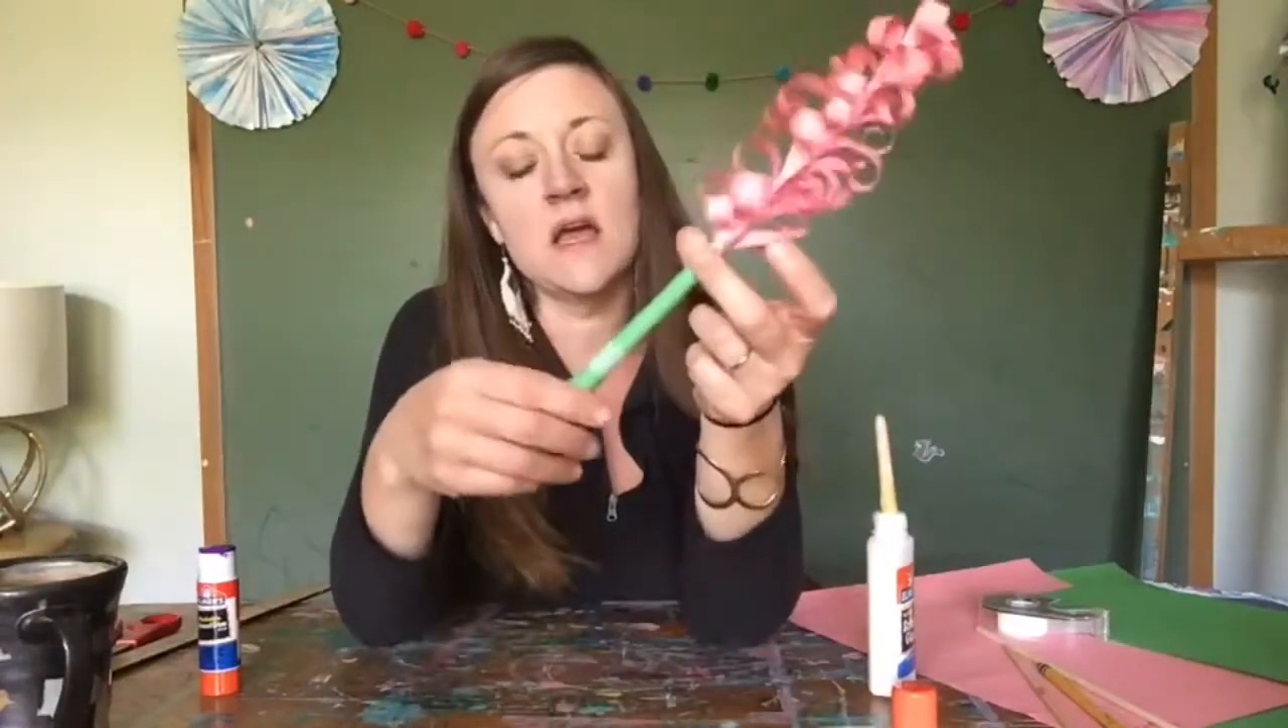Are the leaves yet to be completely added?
Yes.